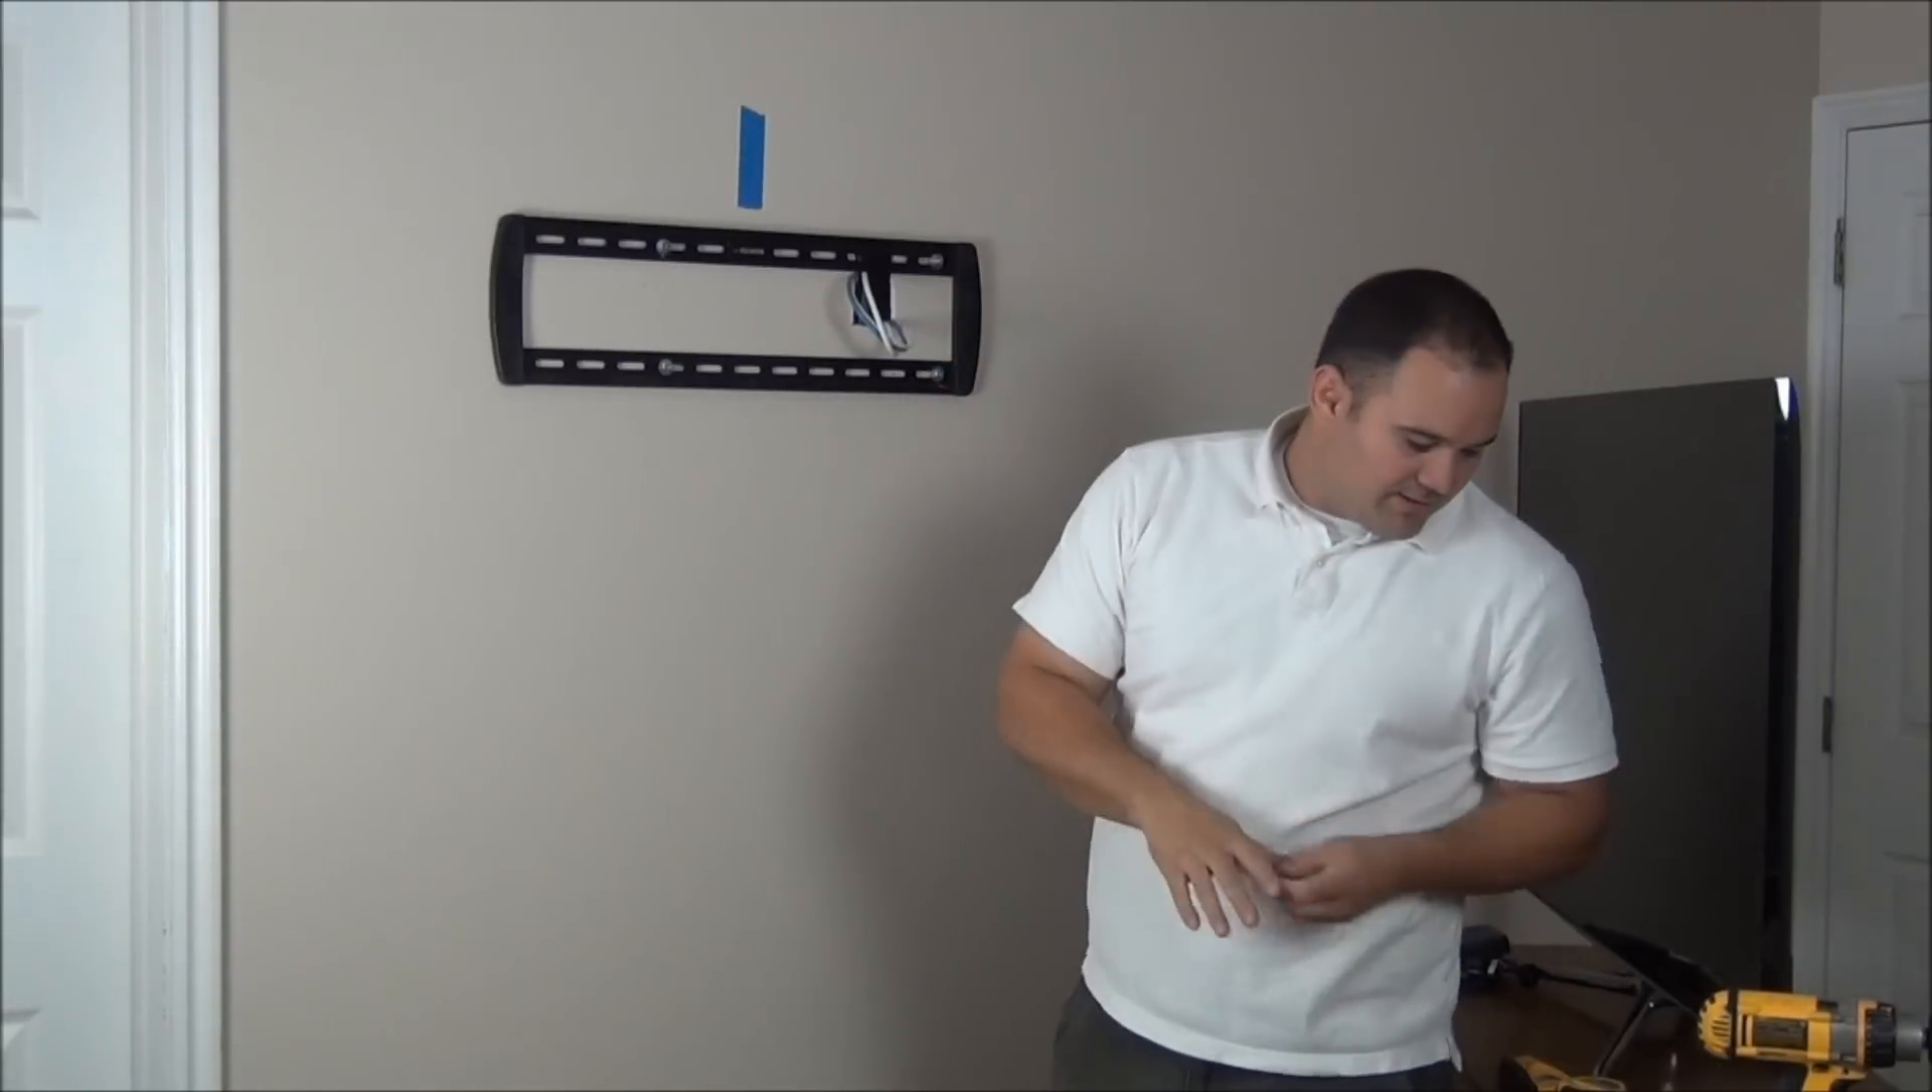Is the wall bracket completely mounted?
Yes.